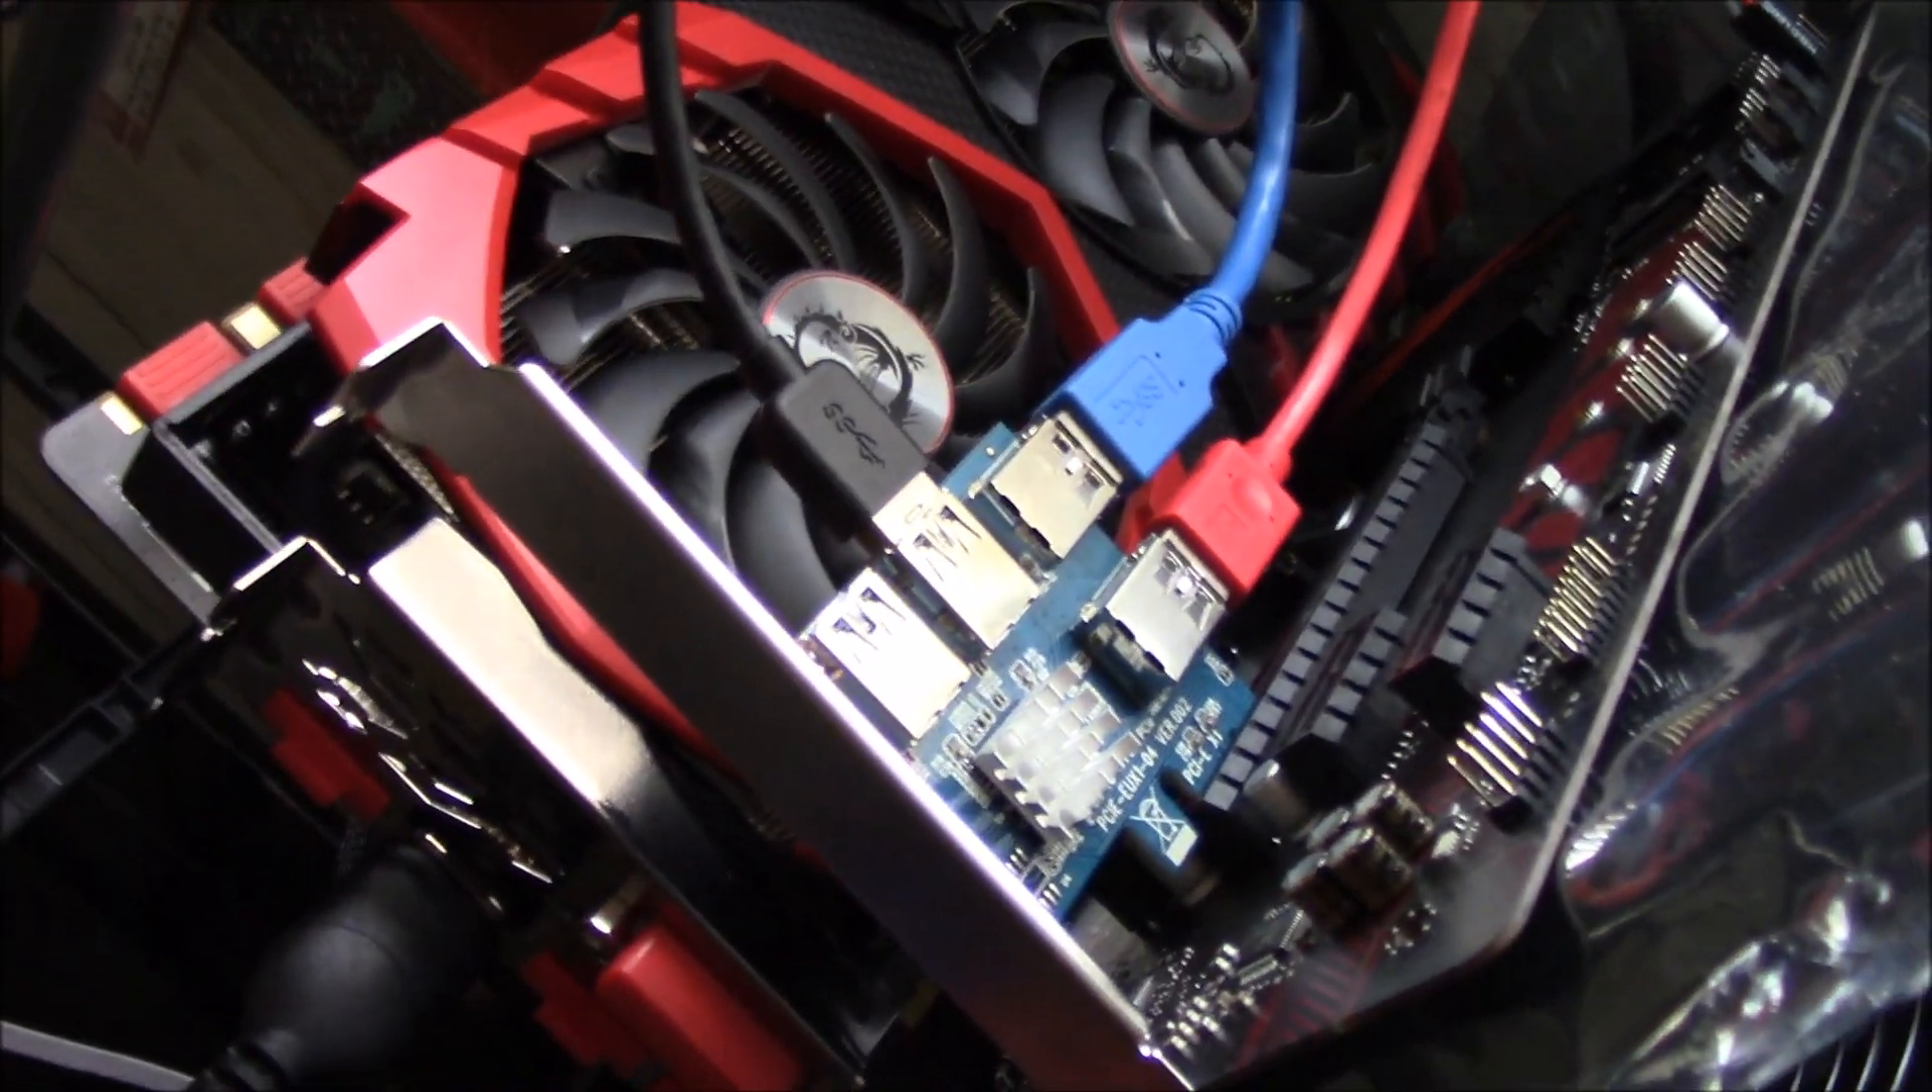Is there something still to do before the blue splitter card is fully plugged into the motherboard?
No.